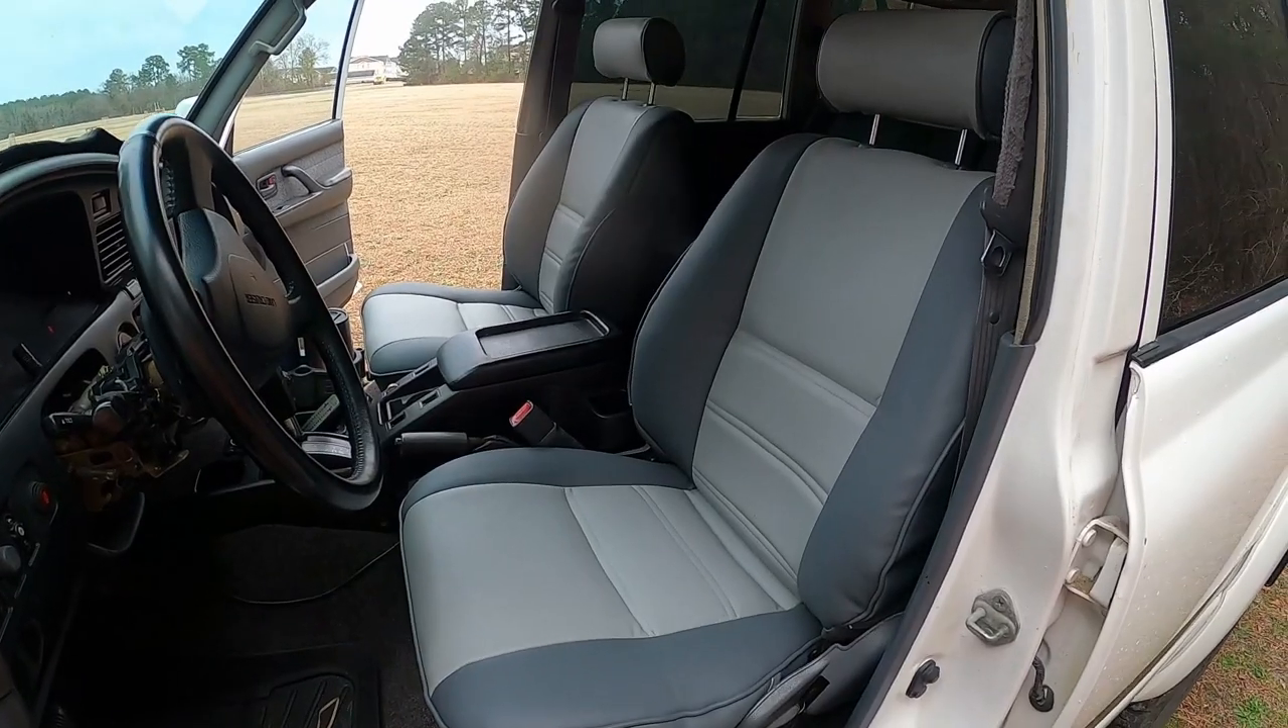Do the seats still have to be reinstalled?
No.